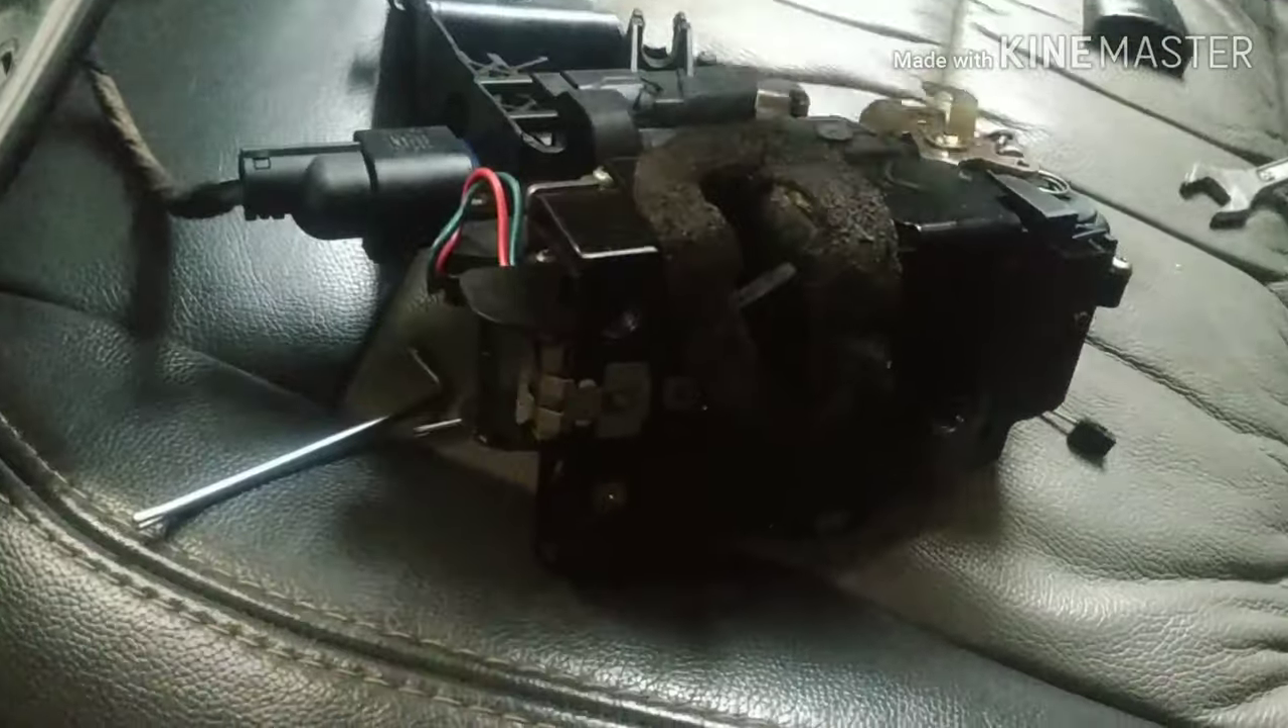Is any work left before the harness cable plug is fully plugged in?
No.